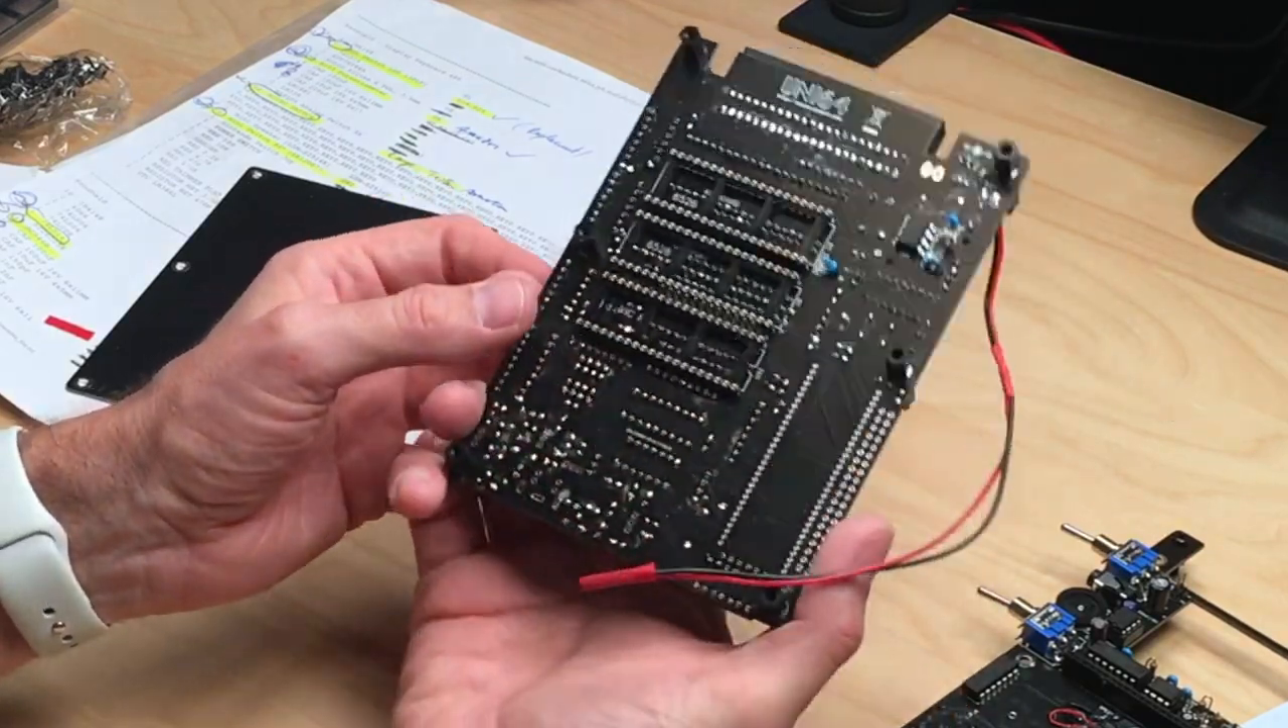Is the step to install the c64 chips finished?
No.